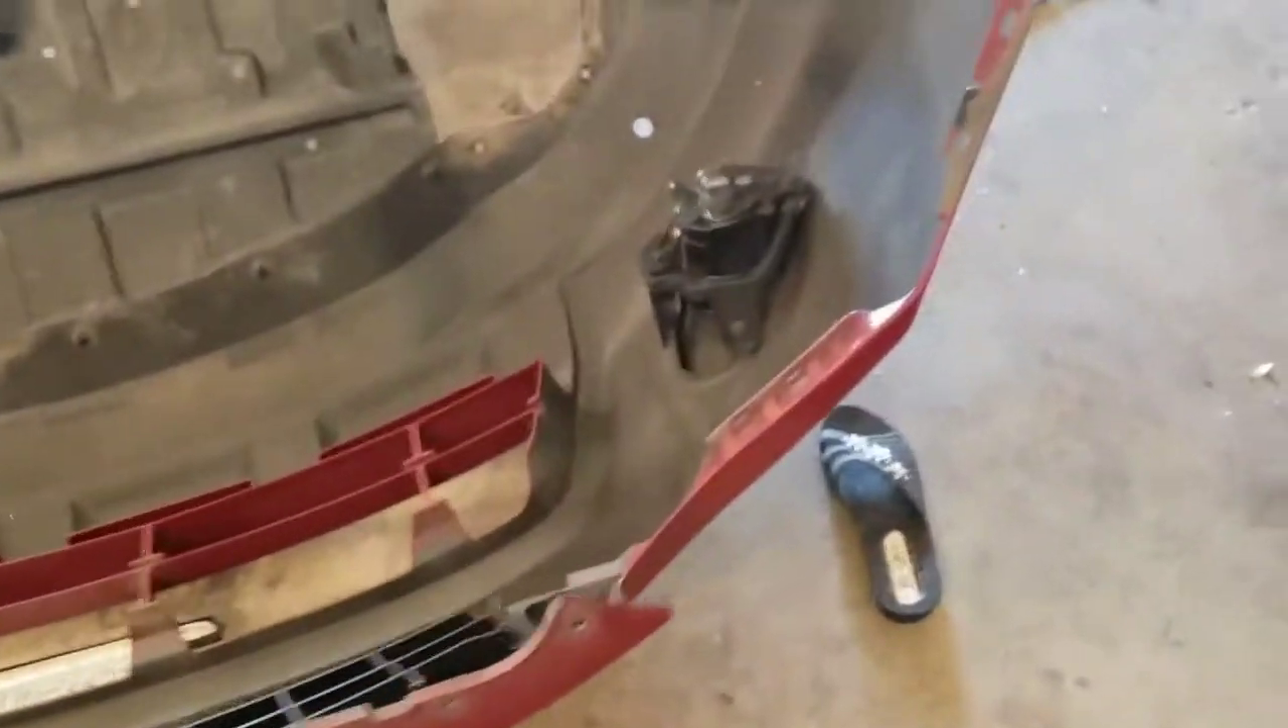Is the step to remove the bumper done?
Yes.